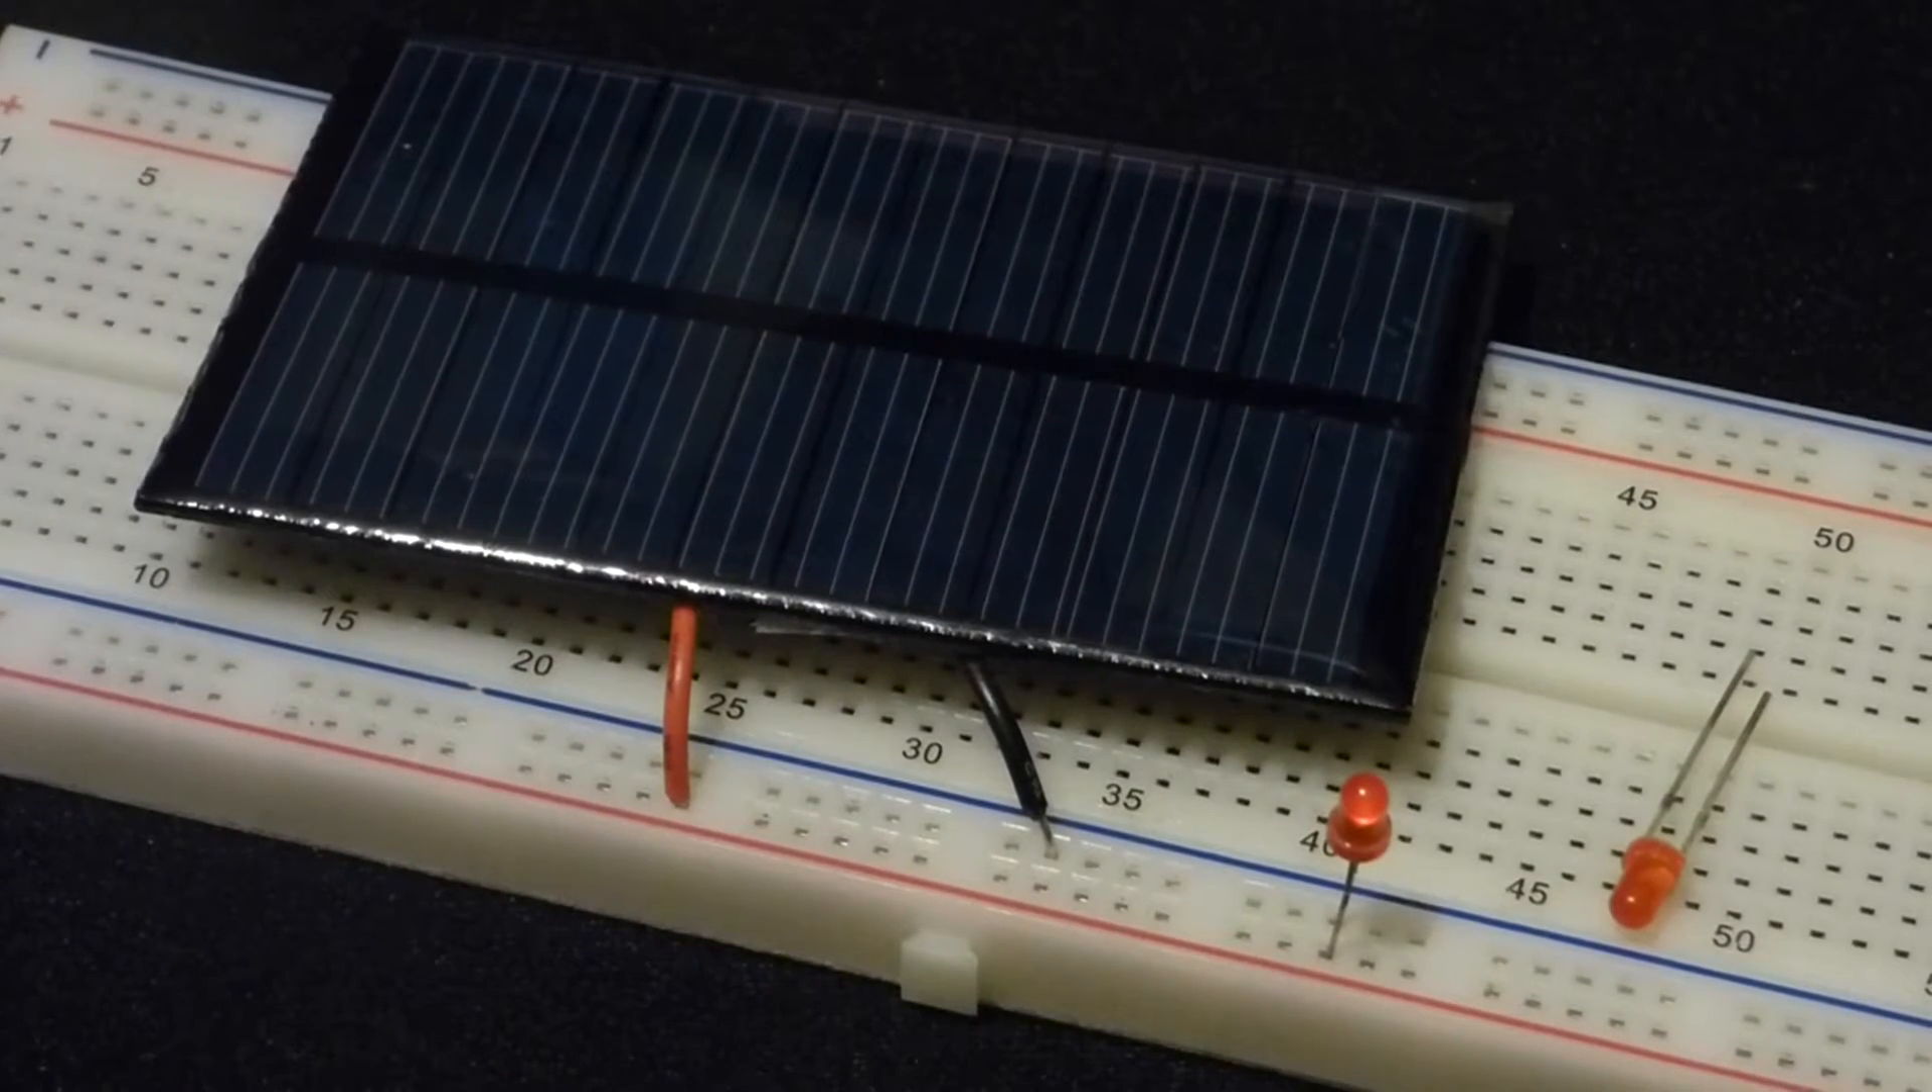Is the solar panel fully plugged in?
Yes.